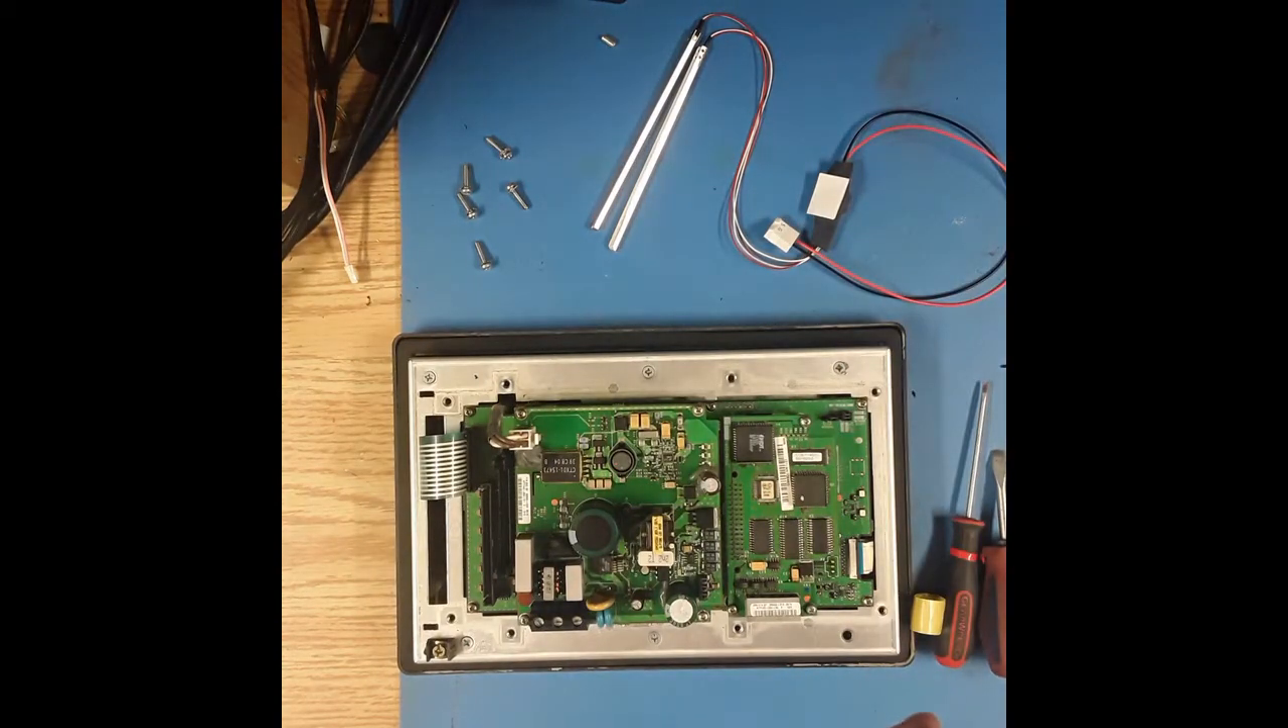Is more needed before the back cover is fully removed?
No.